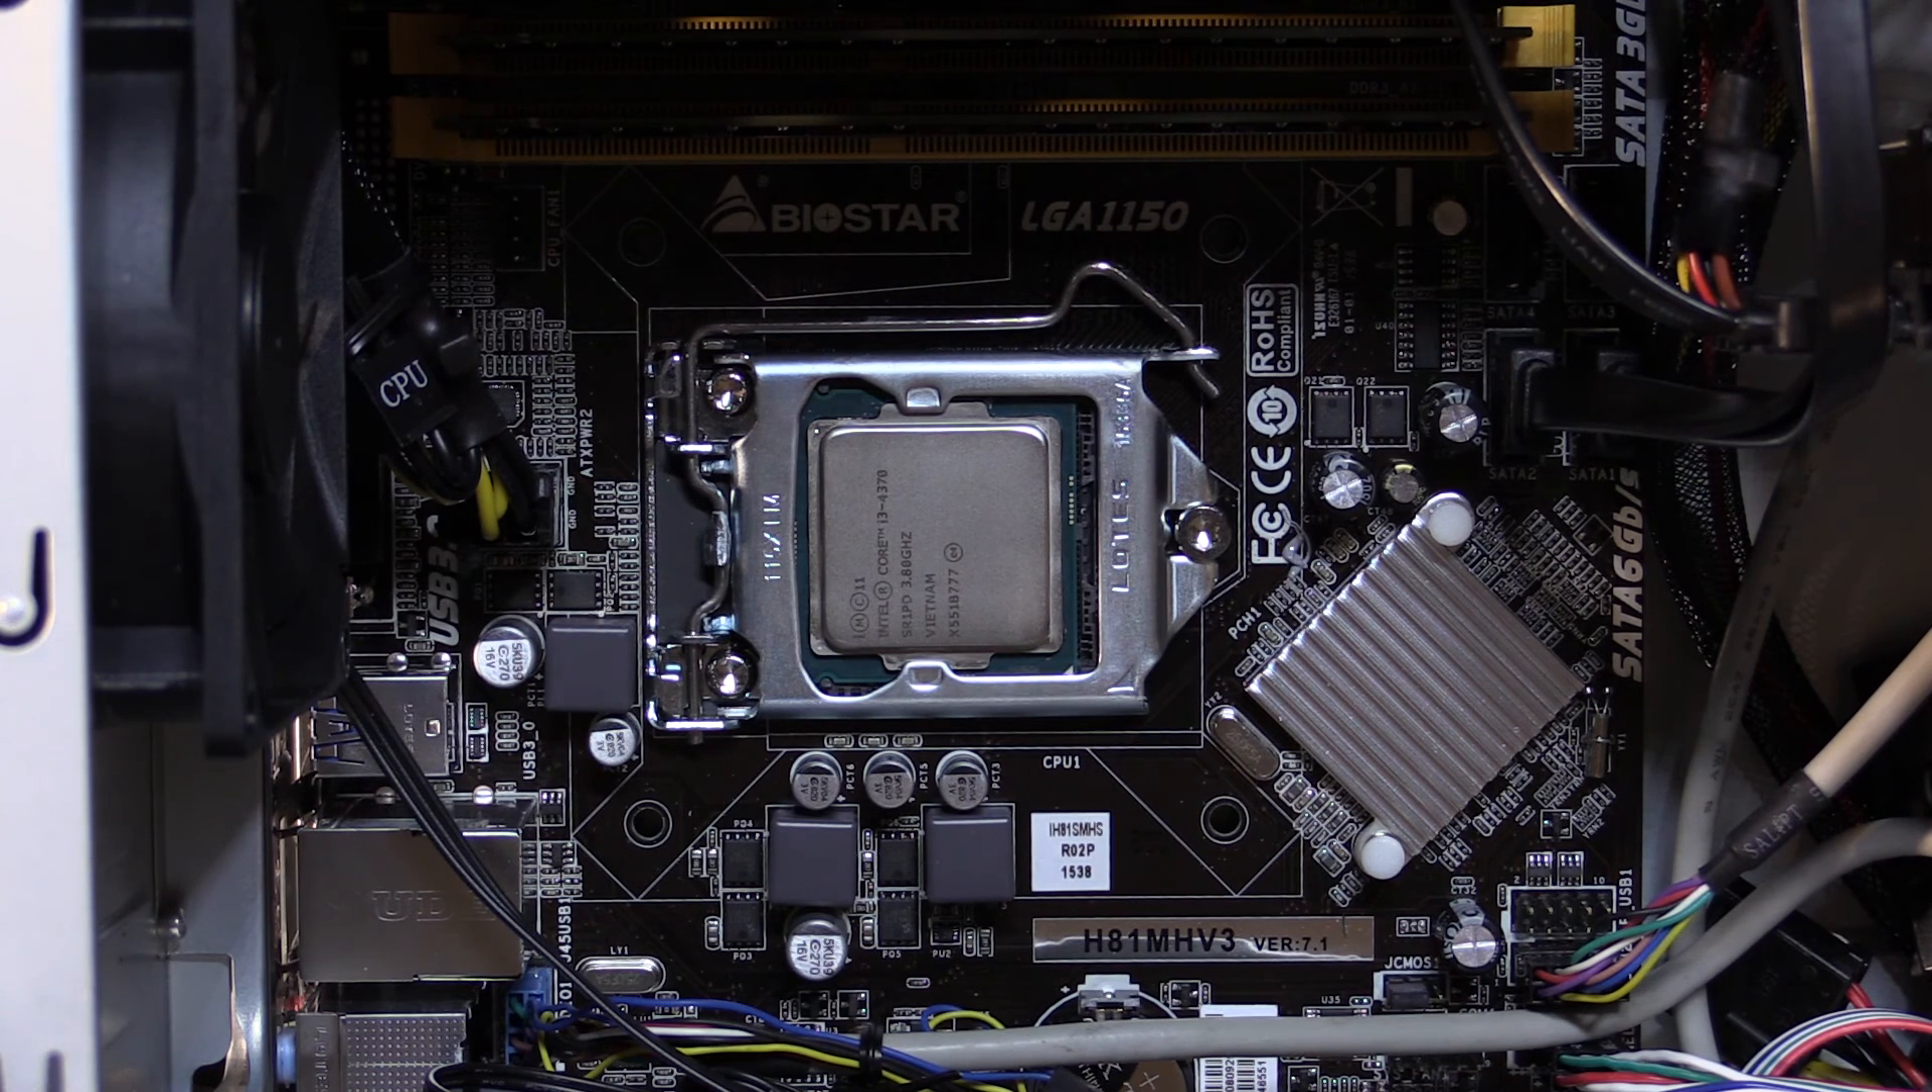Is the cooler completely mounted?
No.